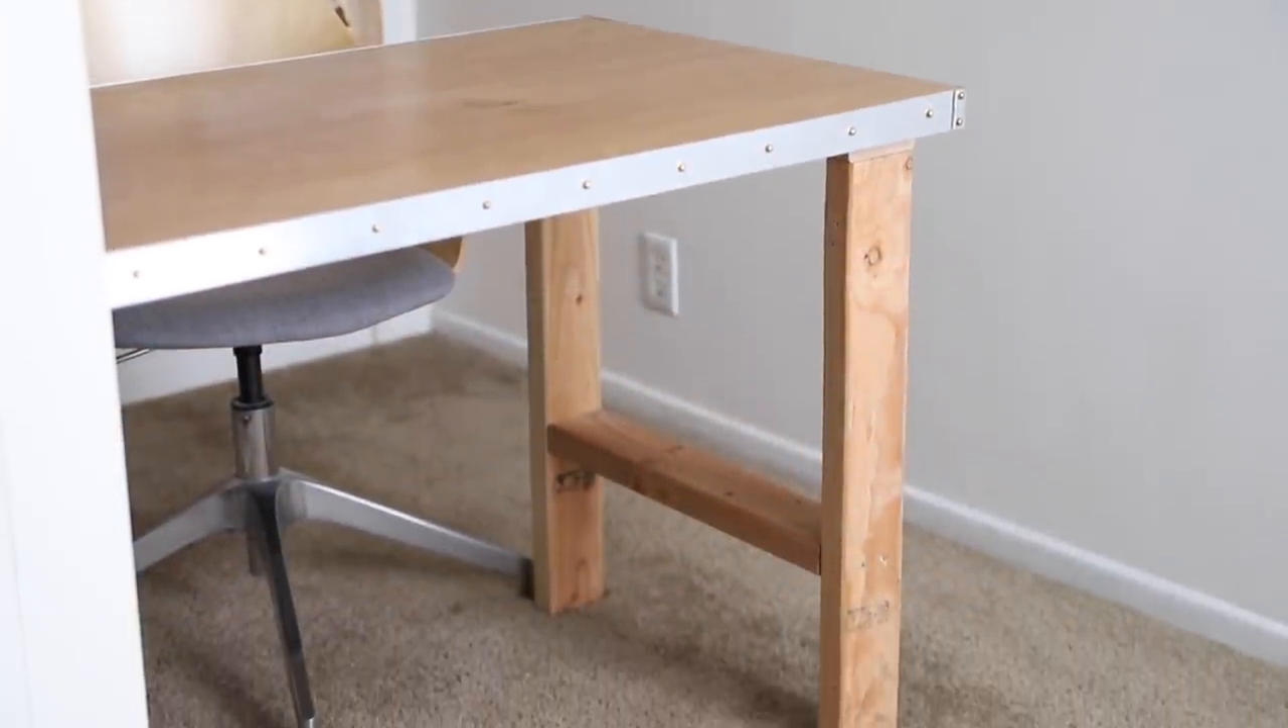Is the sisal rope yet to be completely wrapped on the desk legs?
Yes.